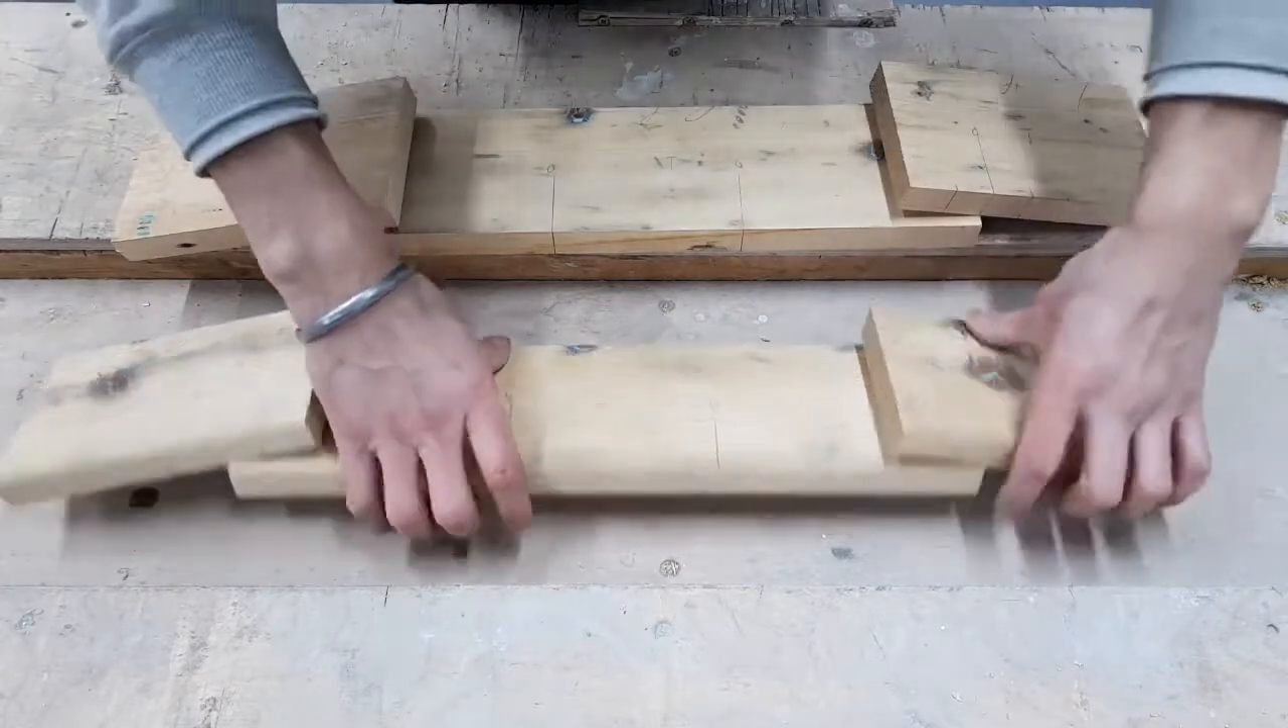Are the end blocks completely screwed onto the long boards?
No.